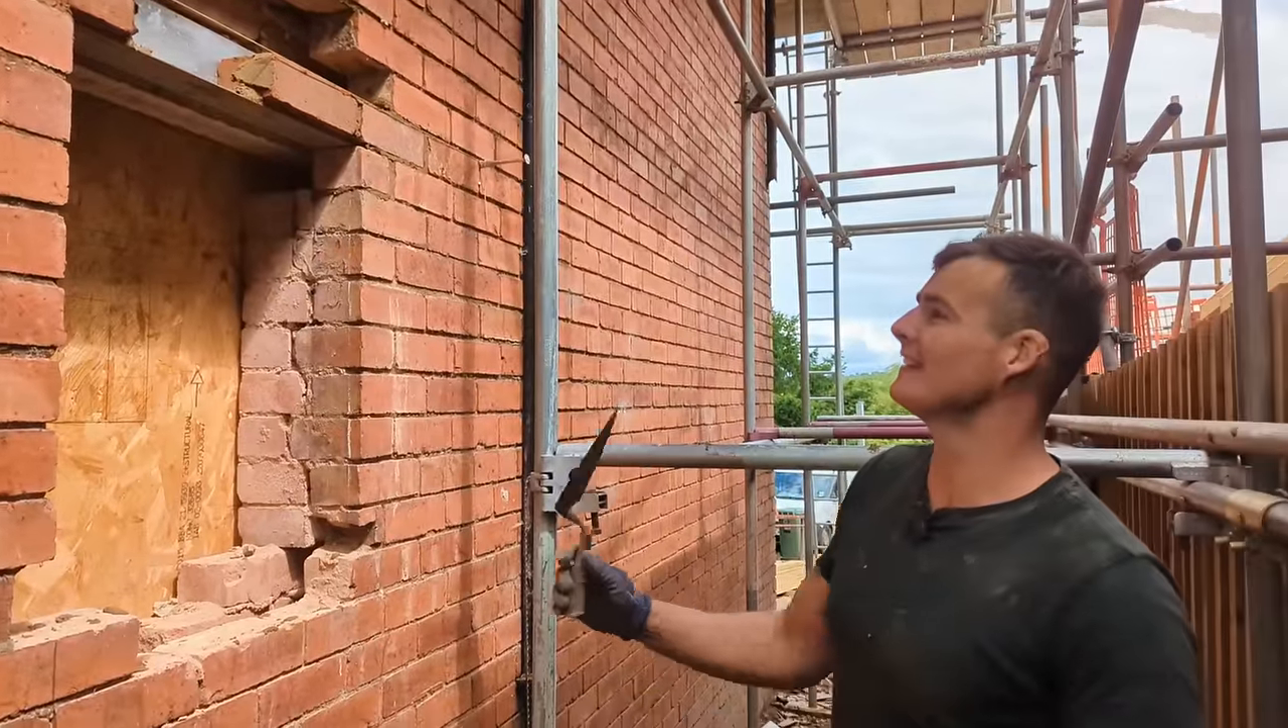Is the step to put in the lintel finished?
Yes.